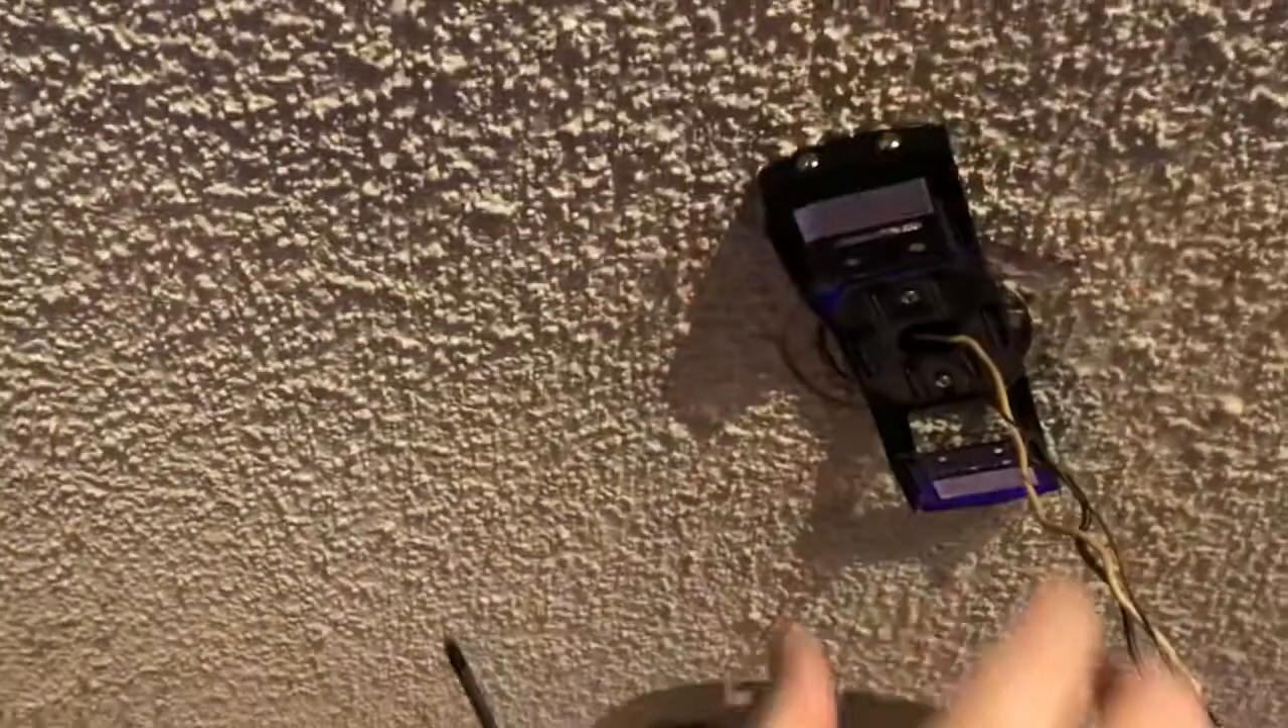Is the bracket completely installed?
Yes.